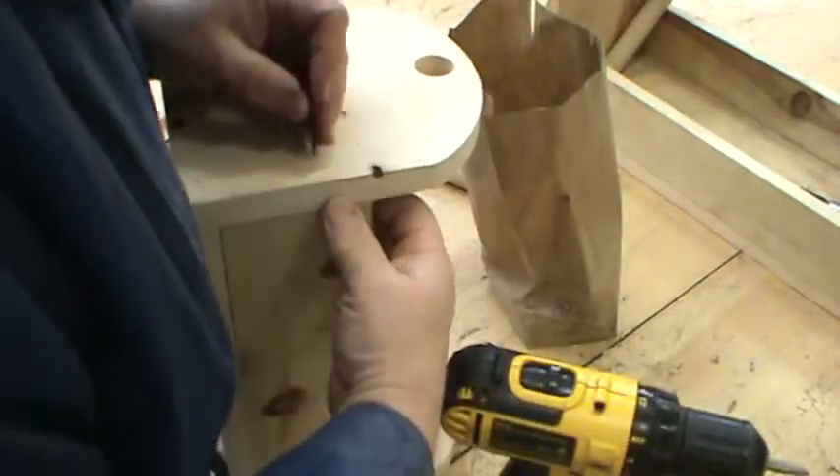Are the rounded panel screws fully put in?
No.